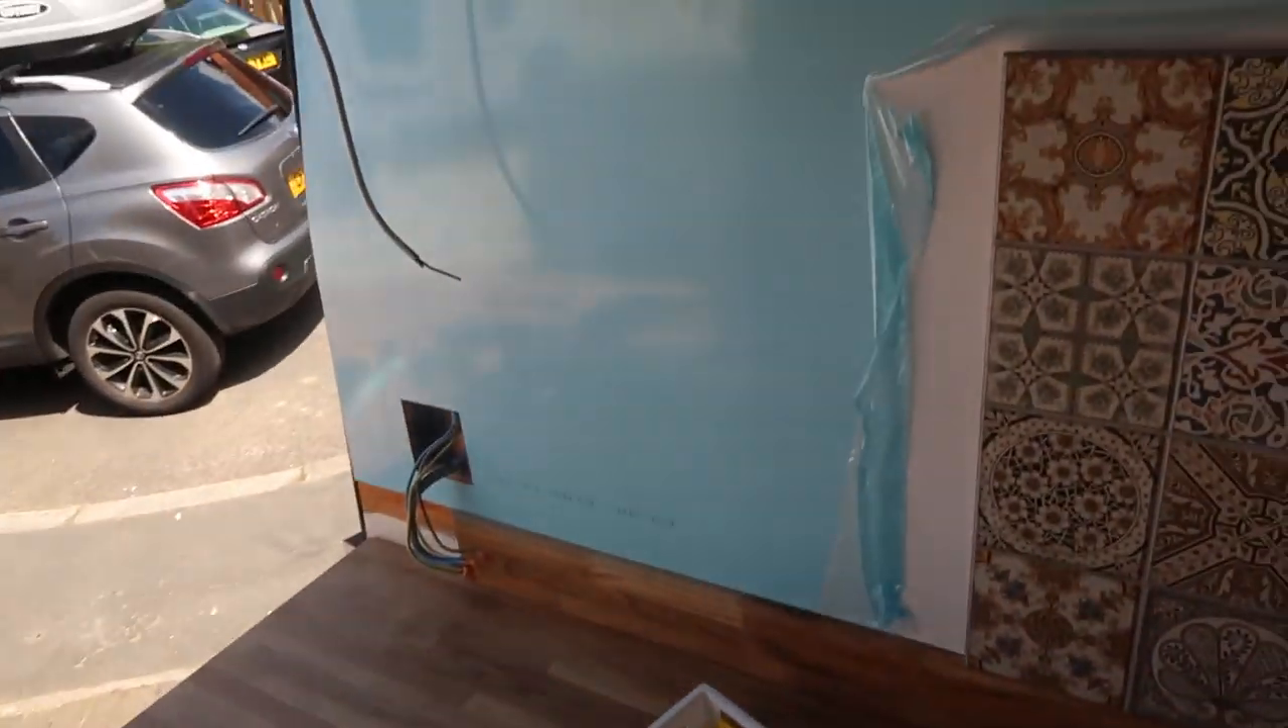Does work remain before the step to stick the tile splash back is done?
No.